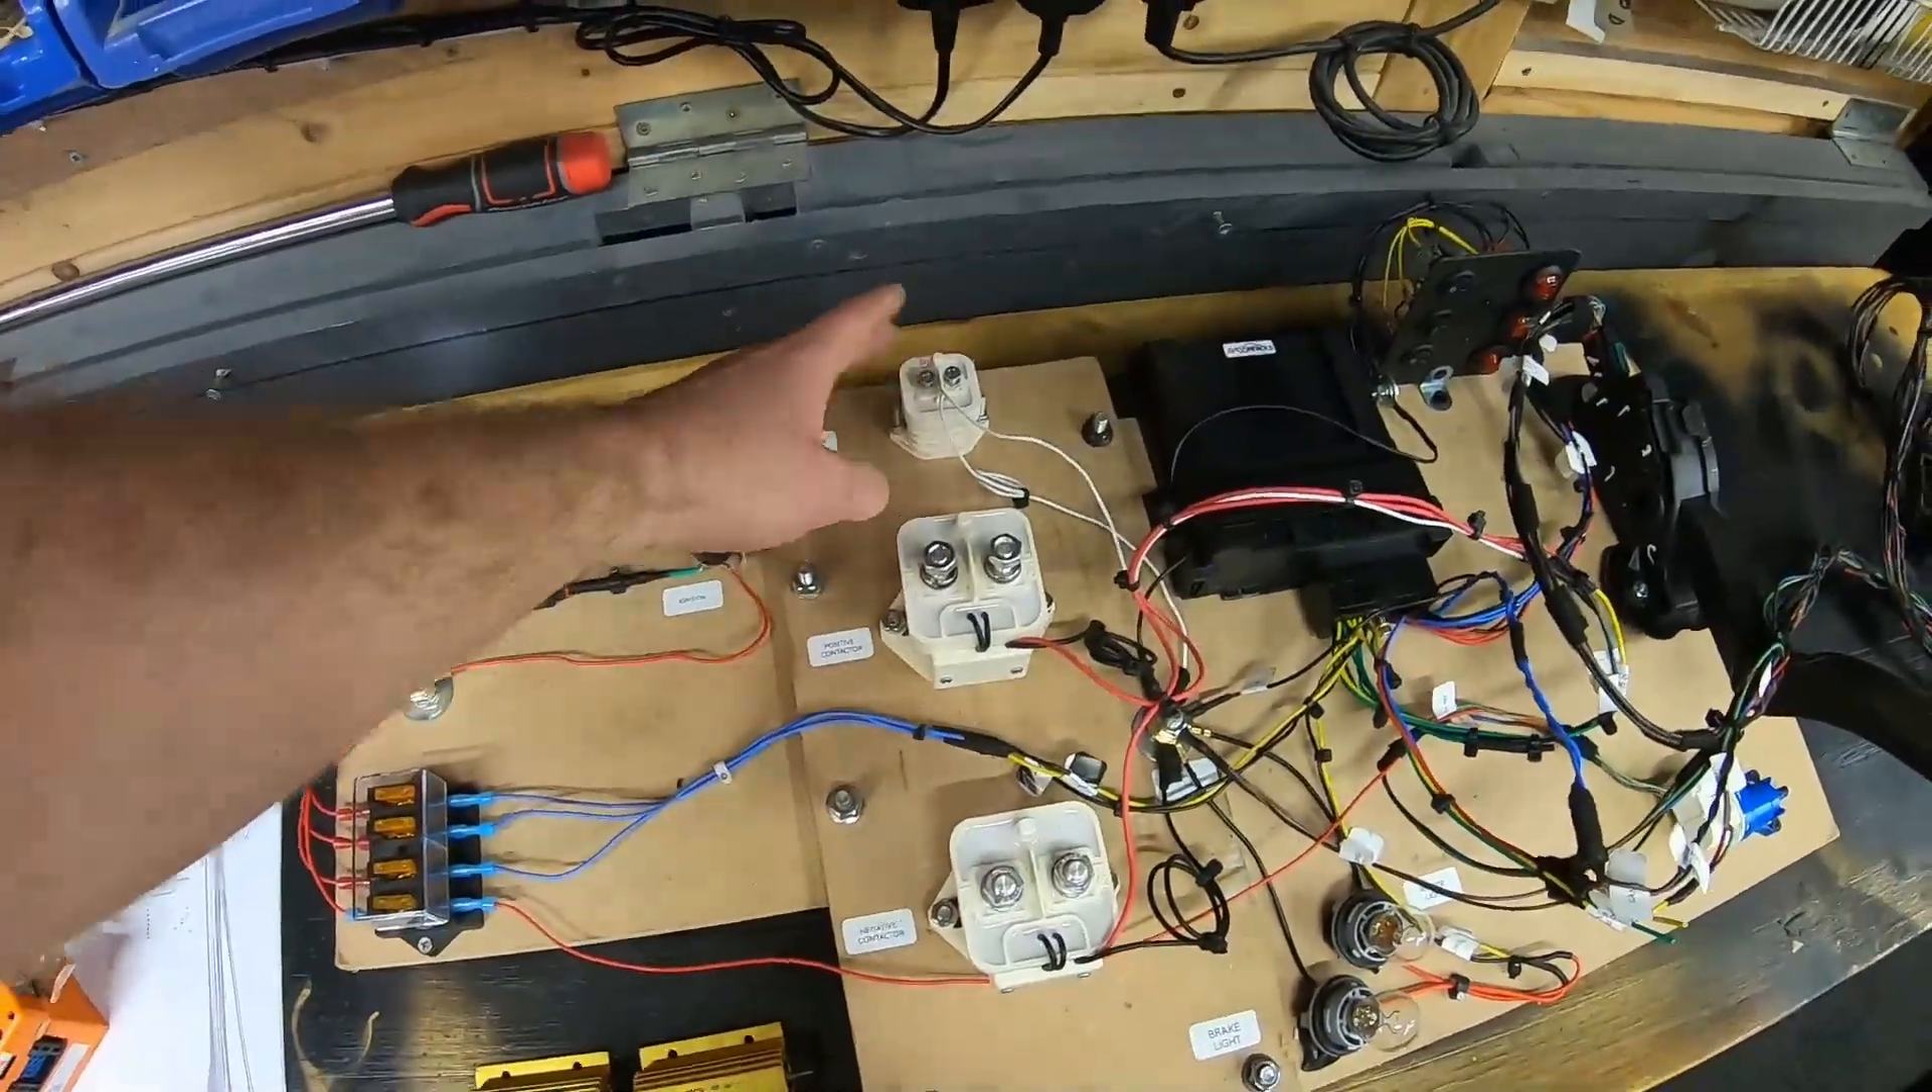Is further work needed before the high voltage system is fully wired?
Yes.